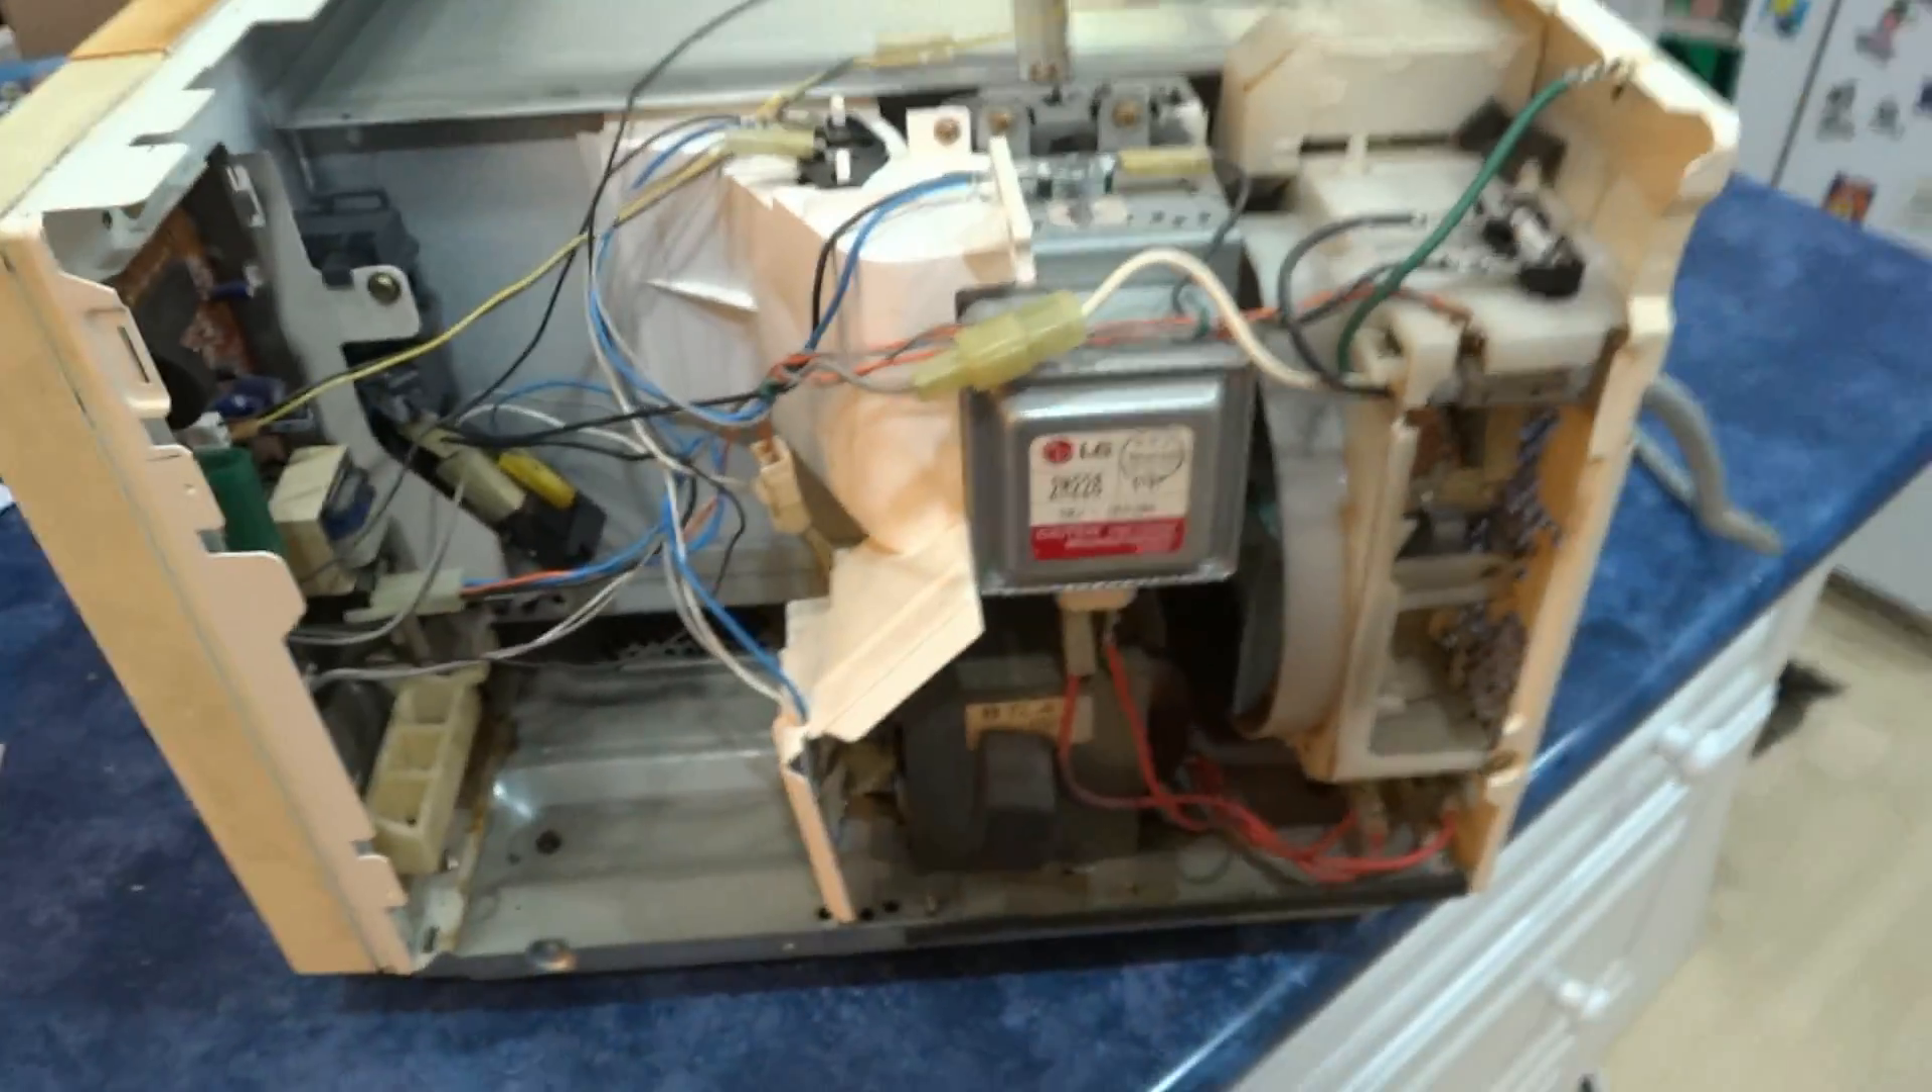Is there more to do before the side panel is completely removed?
No.